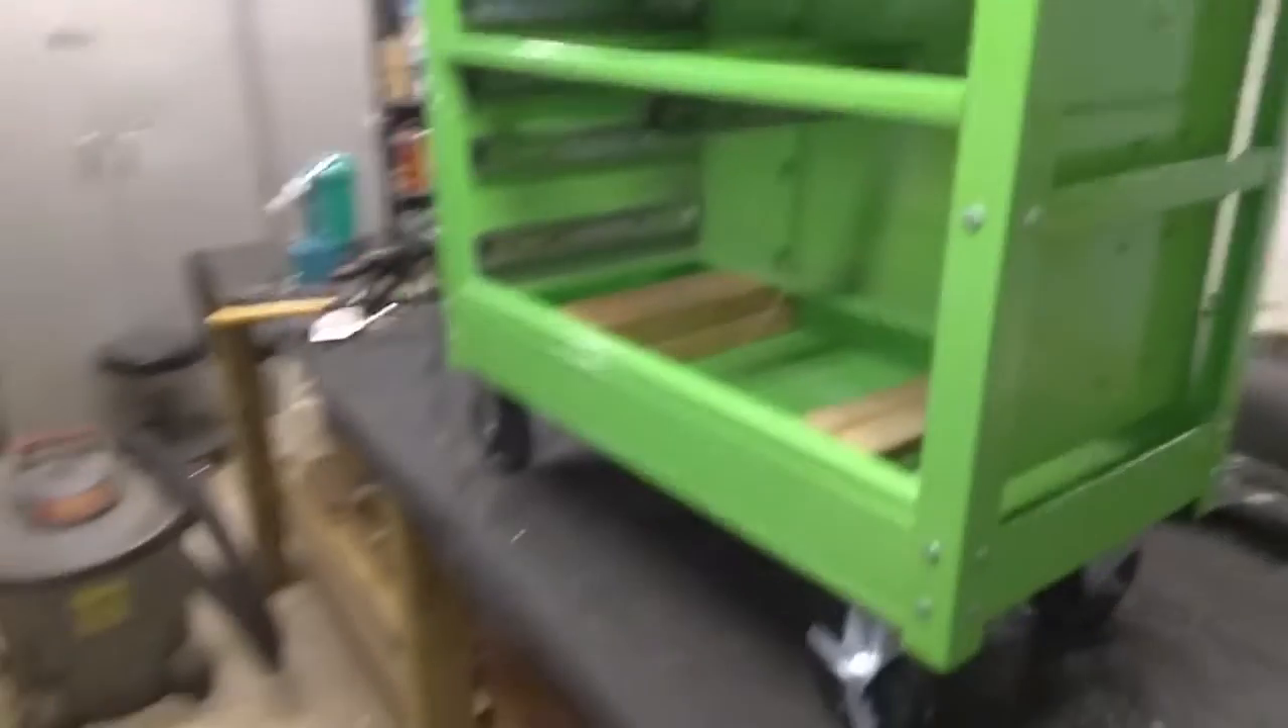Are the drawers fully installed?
No.